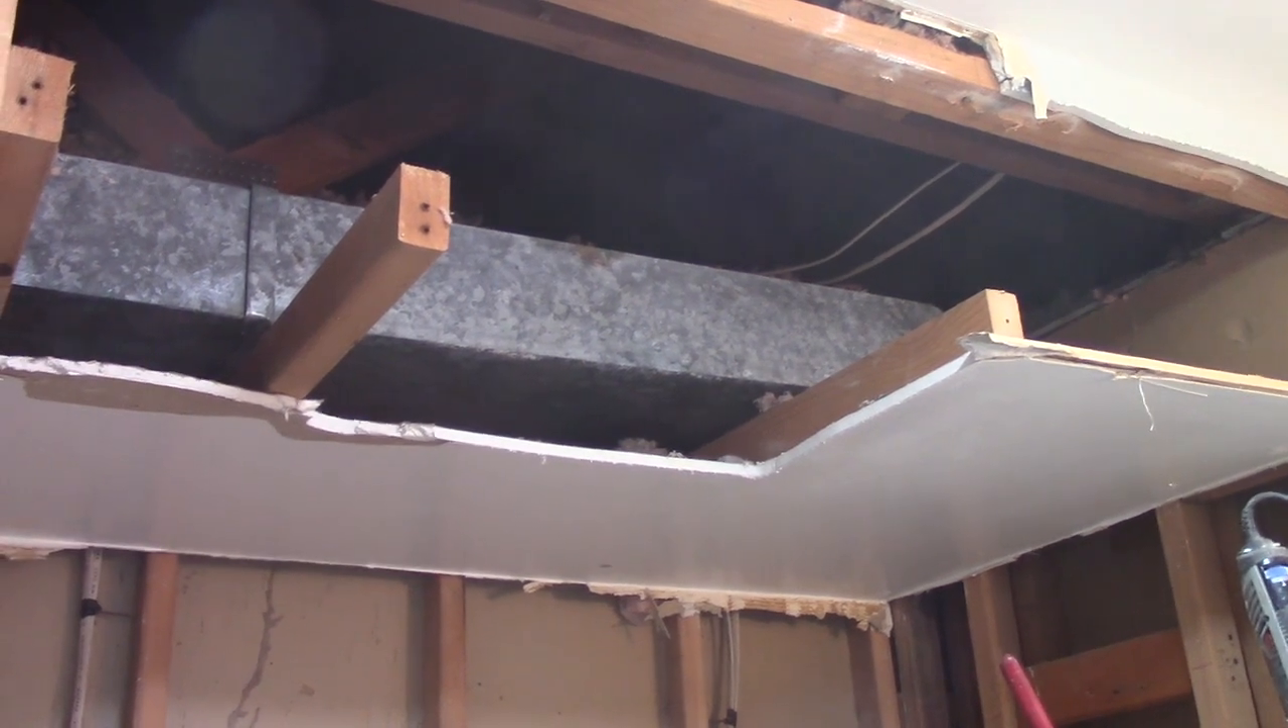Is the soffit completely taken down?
No.